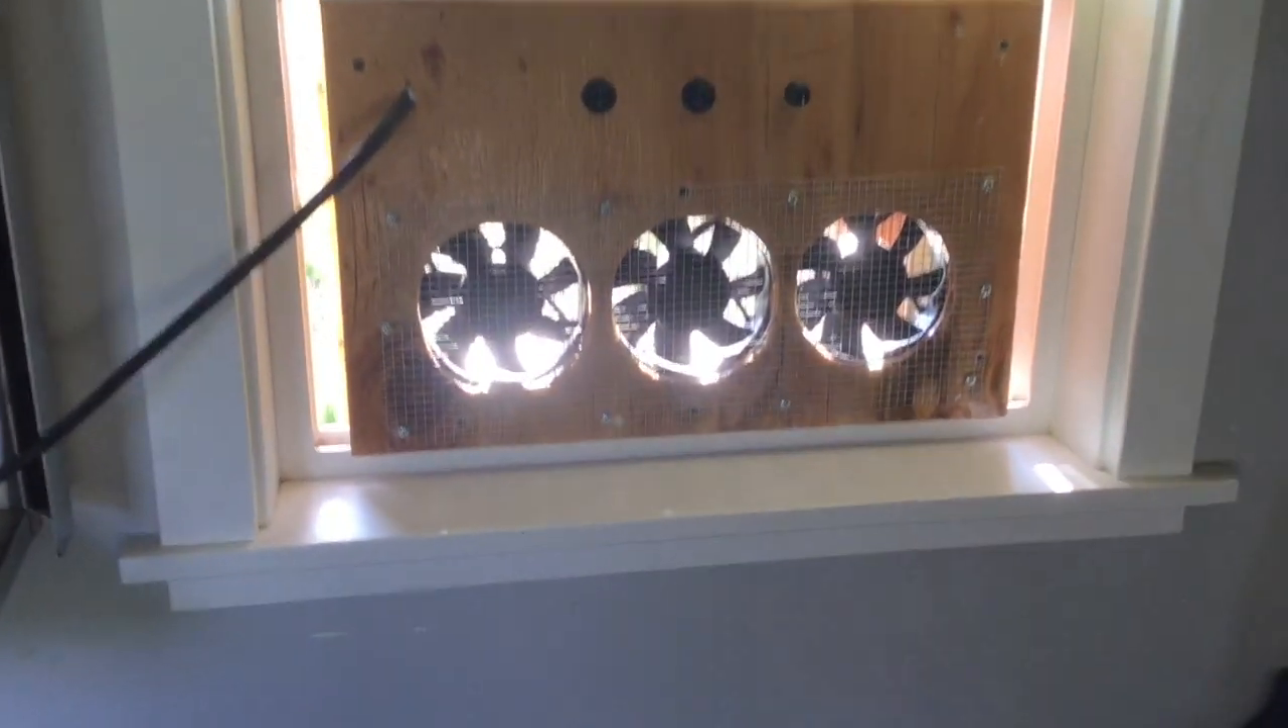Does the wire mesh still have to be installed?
No.